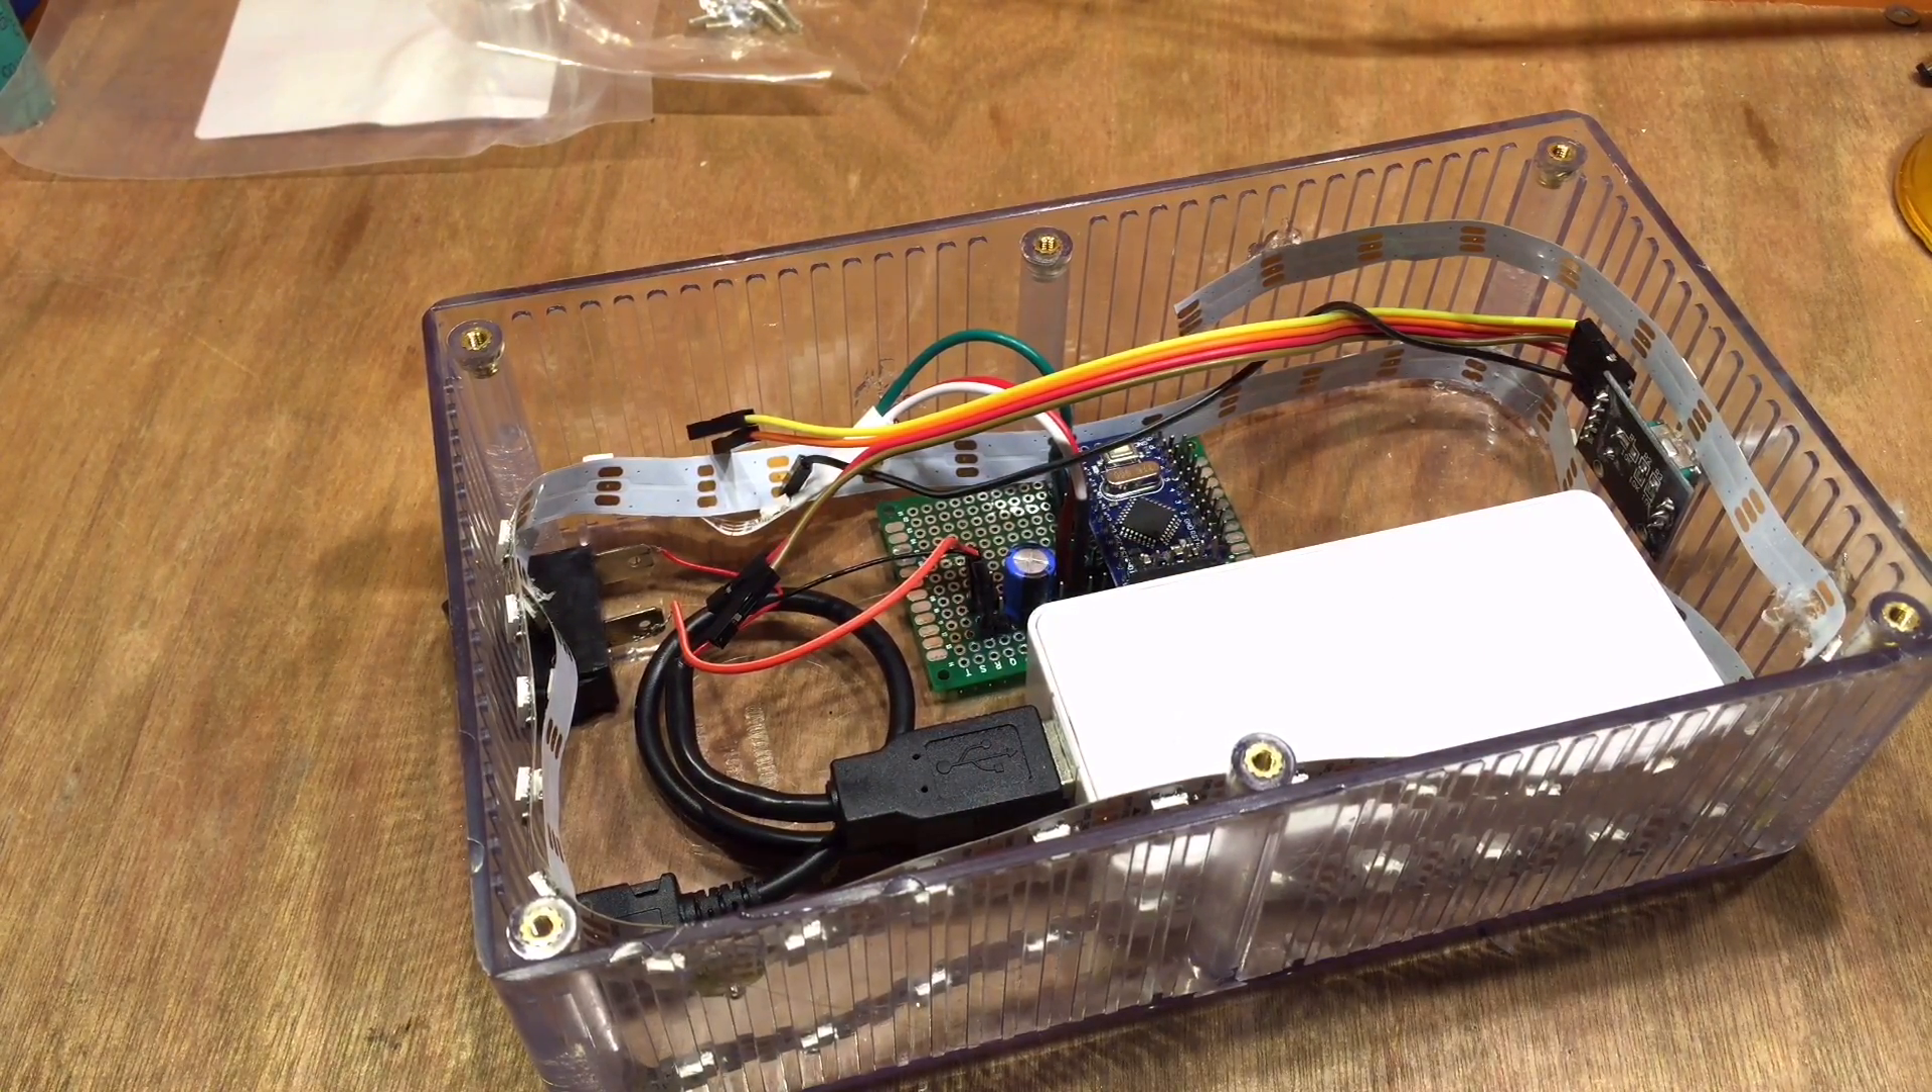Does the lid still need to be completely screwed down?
Yes.